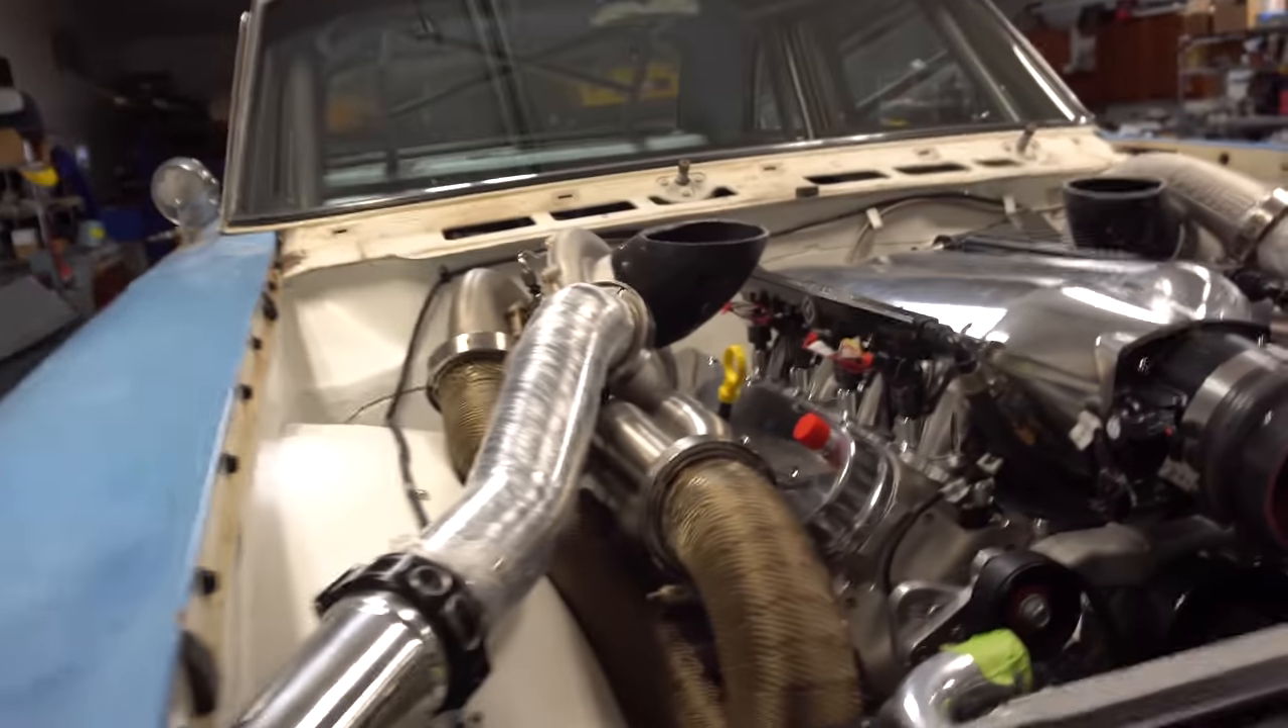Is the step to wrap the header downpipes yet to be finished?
No.